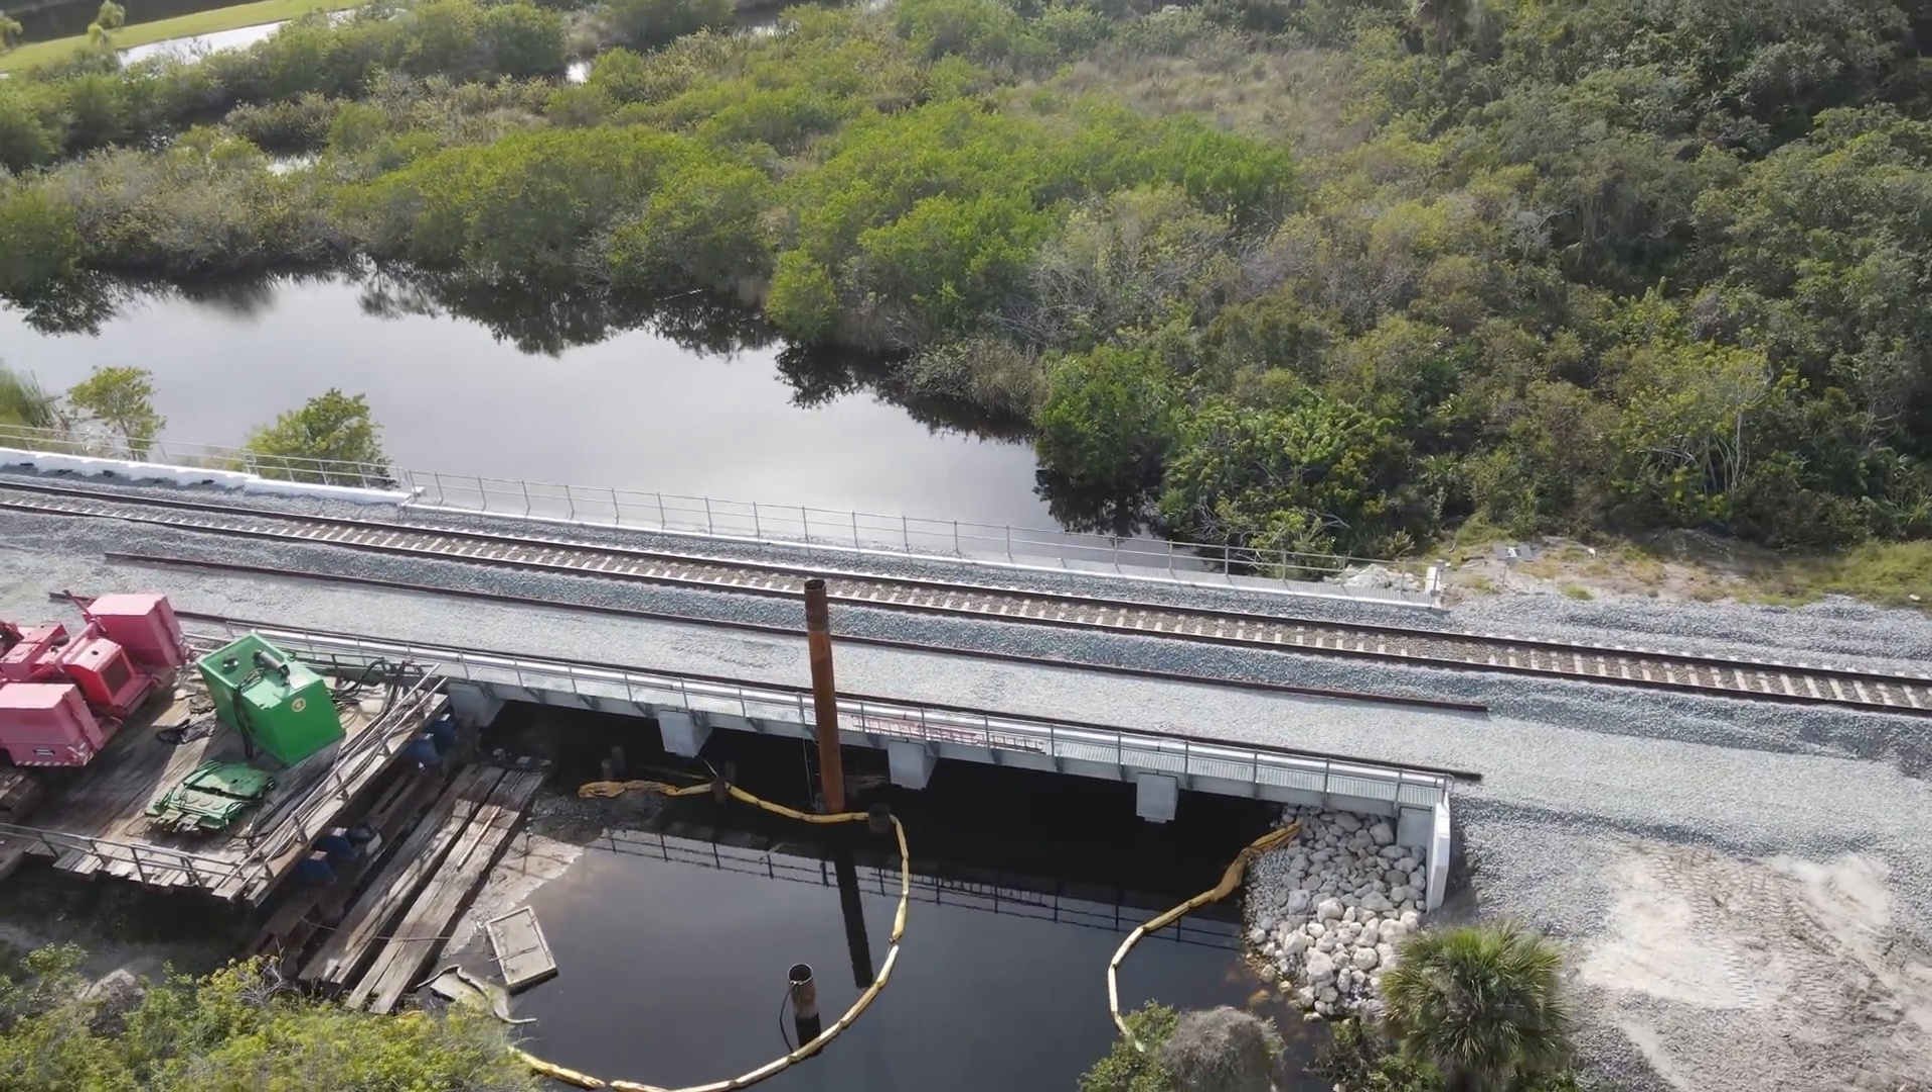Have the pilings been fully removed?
No.